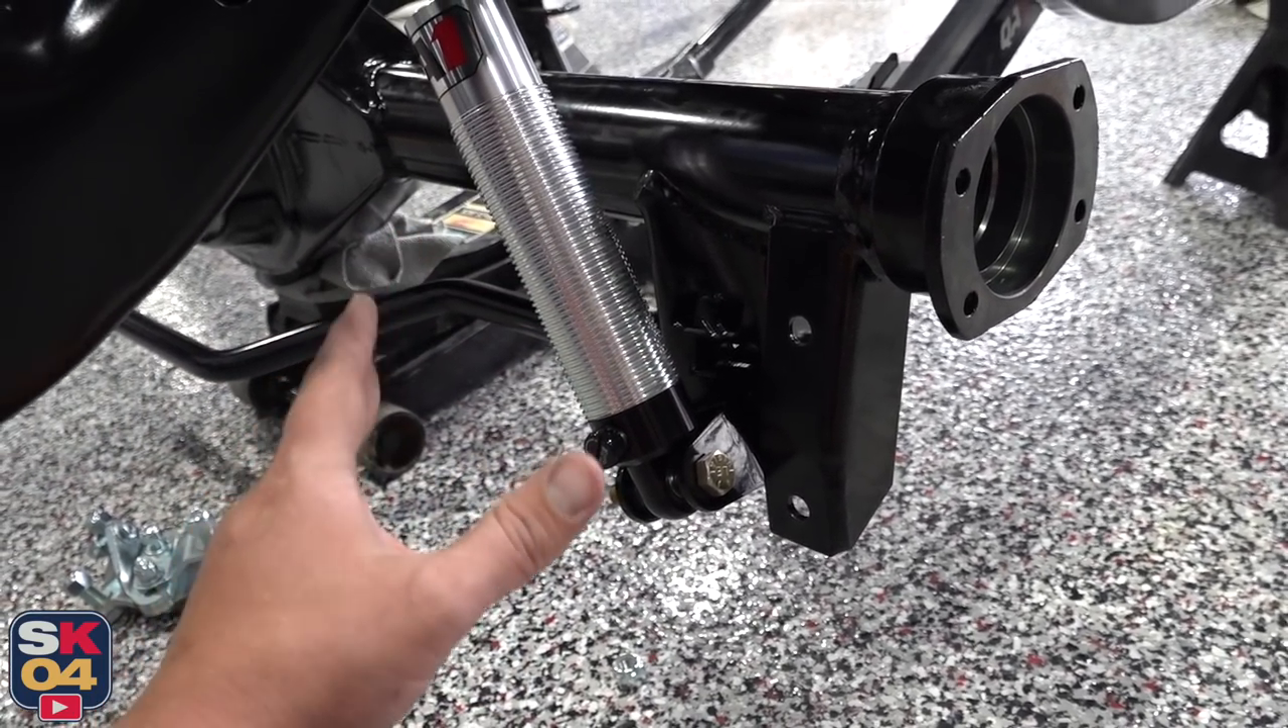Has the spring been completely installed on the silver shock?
No.